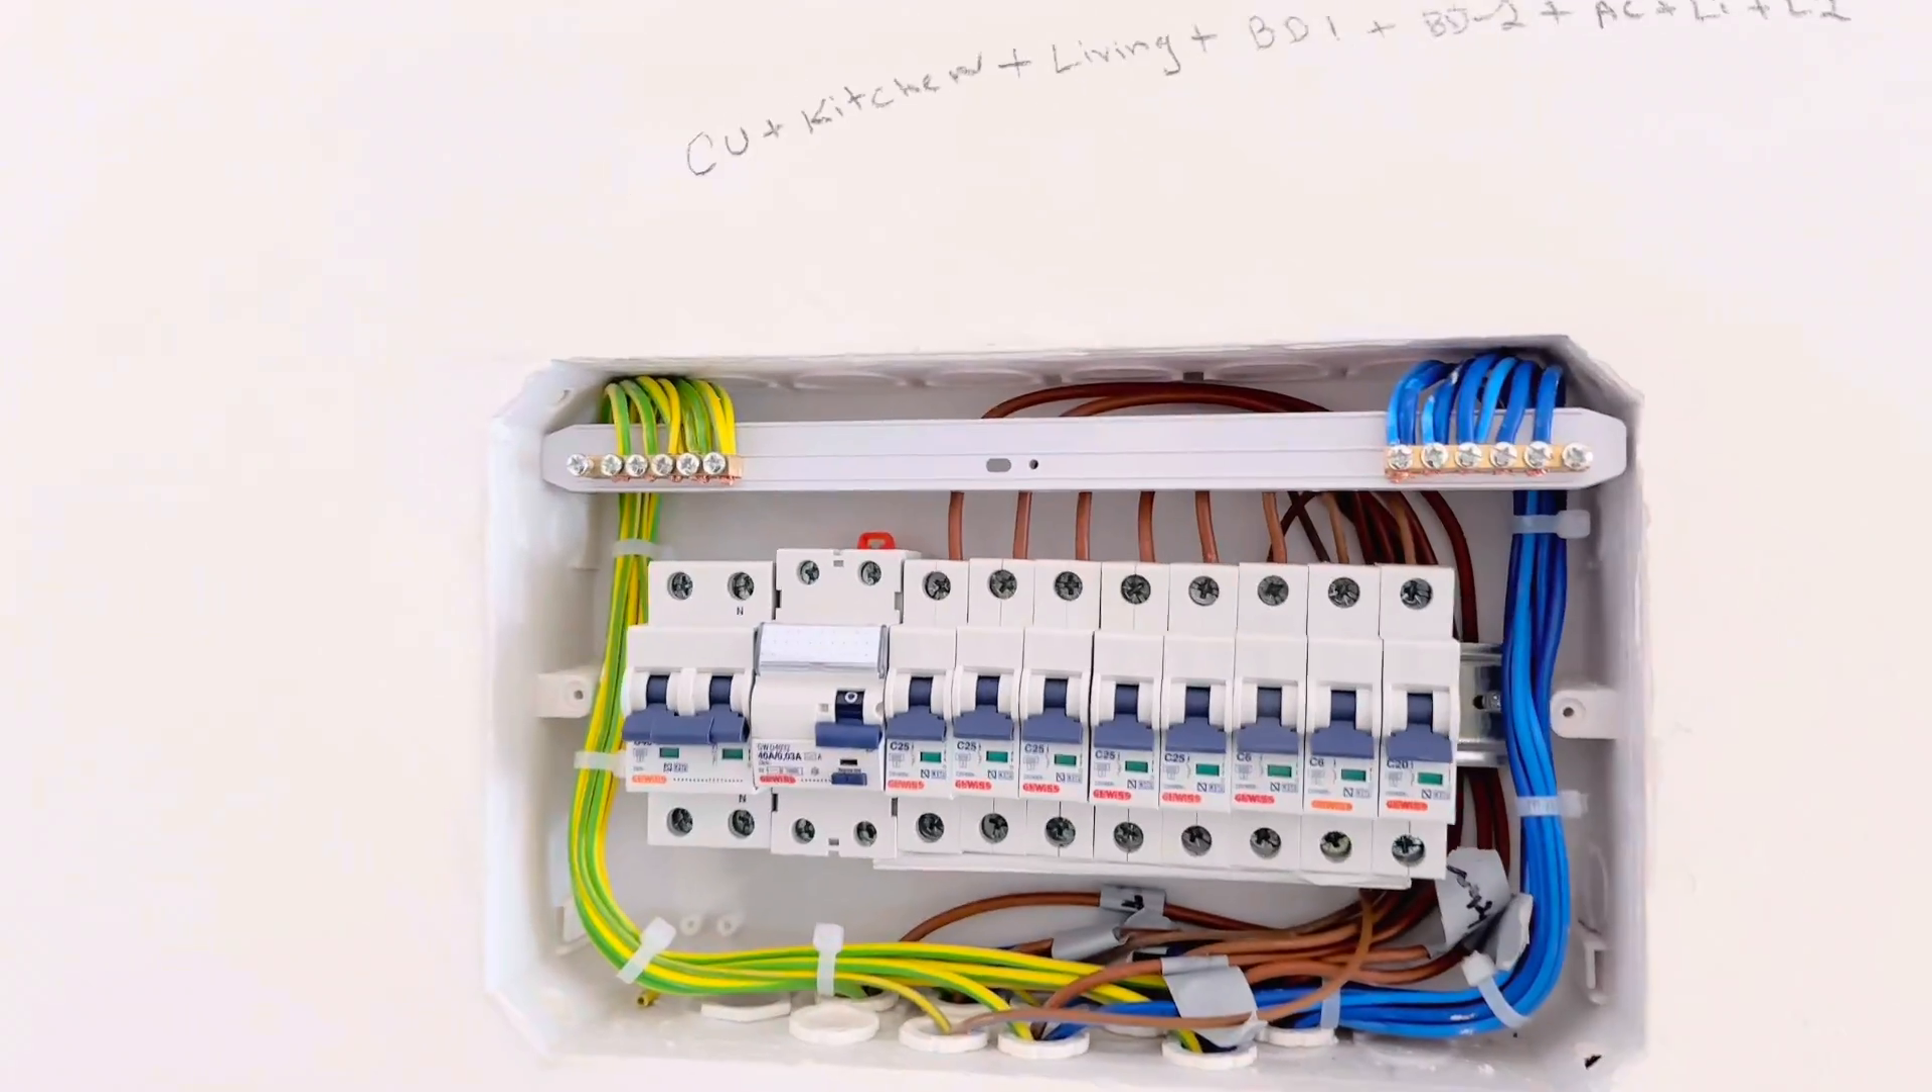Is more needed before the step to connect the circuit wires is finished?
No.